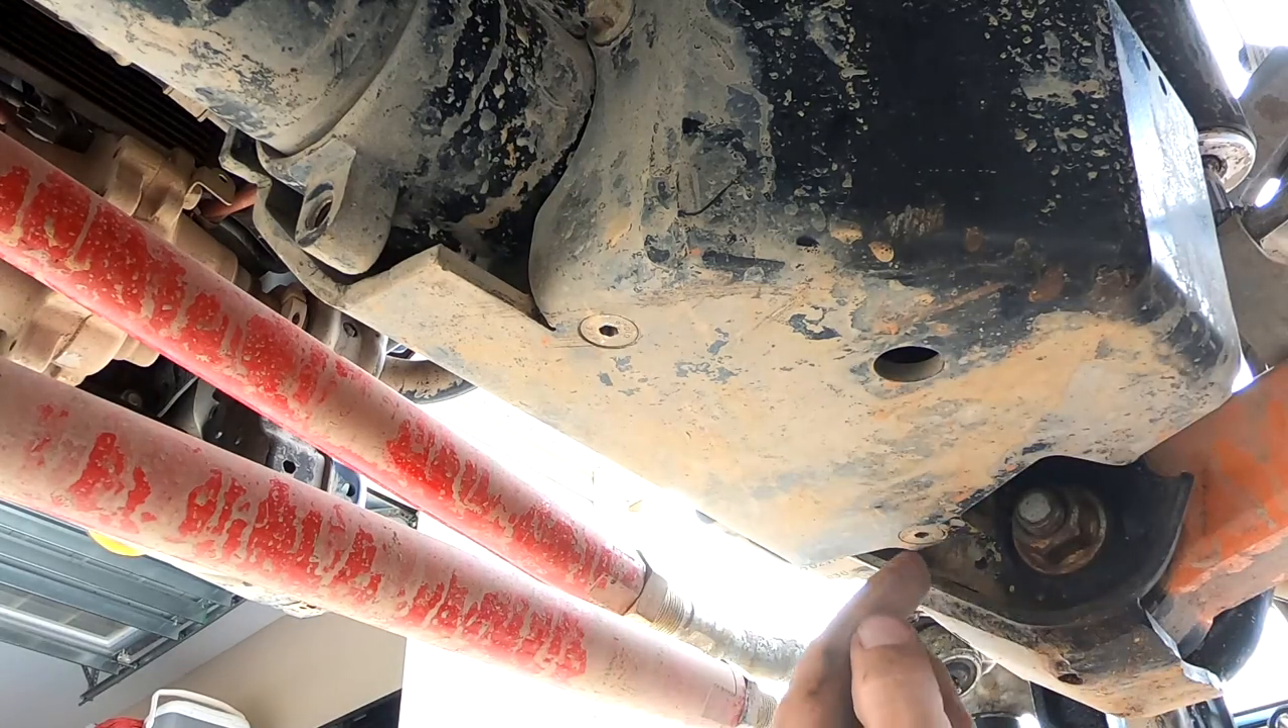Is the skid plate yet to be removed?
Yes.